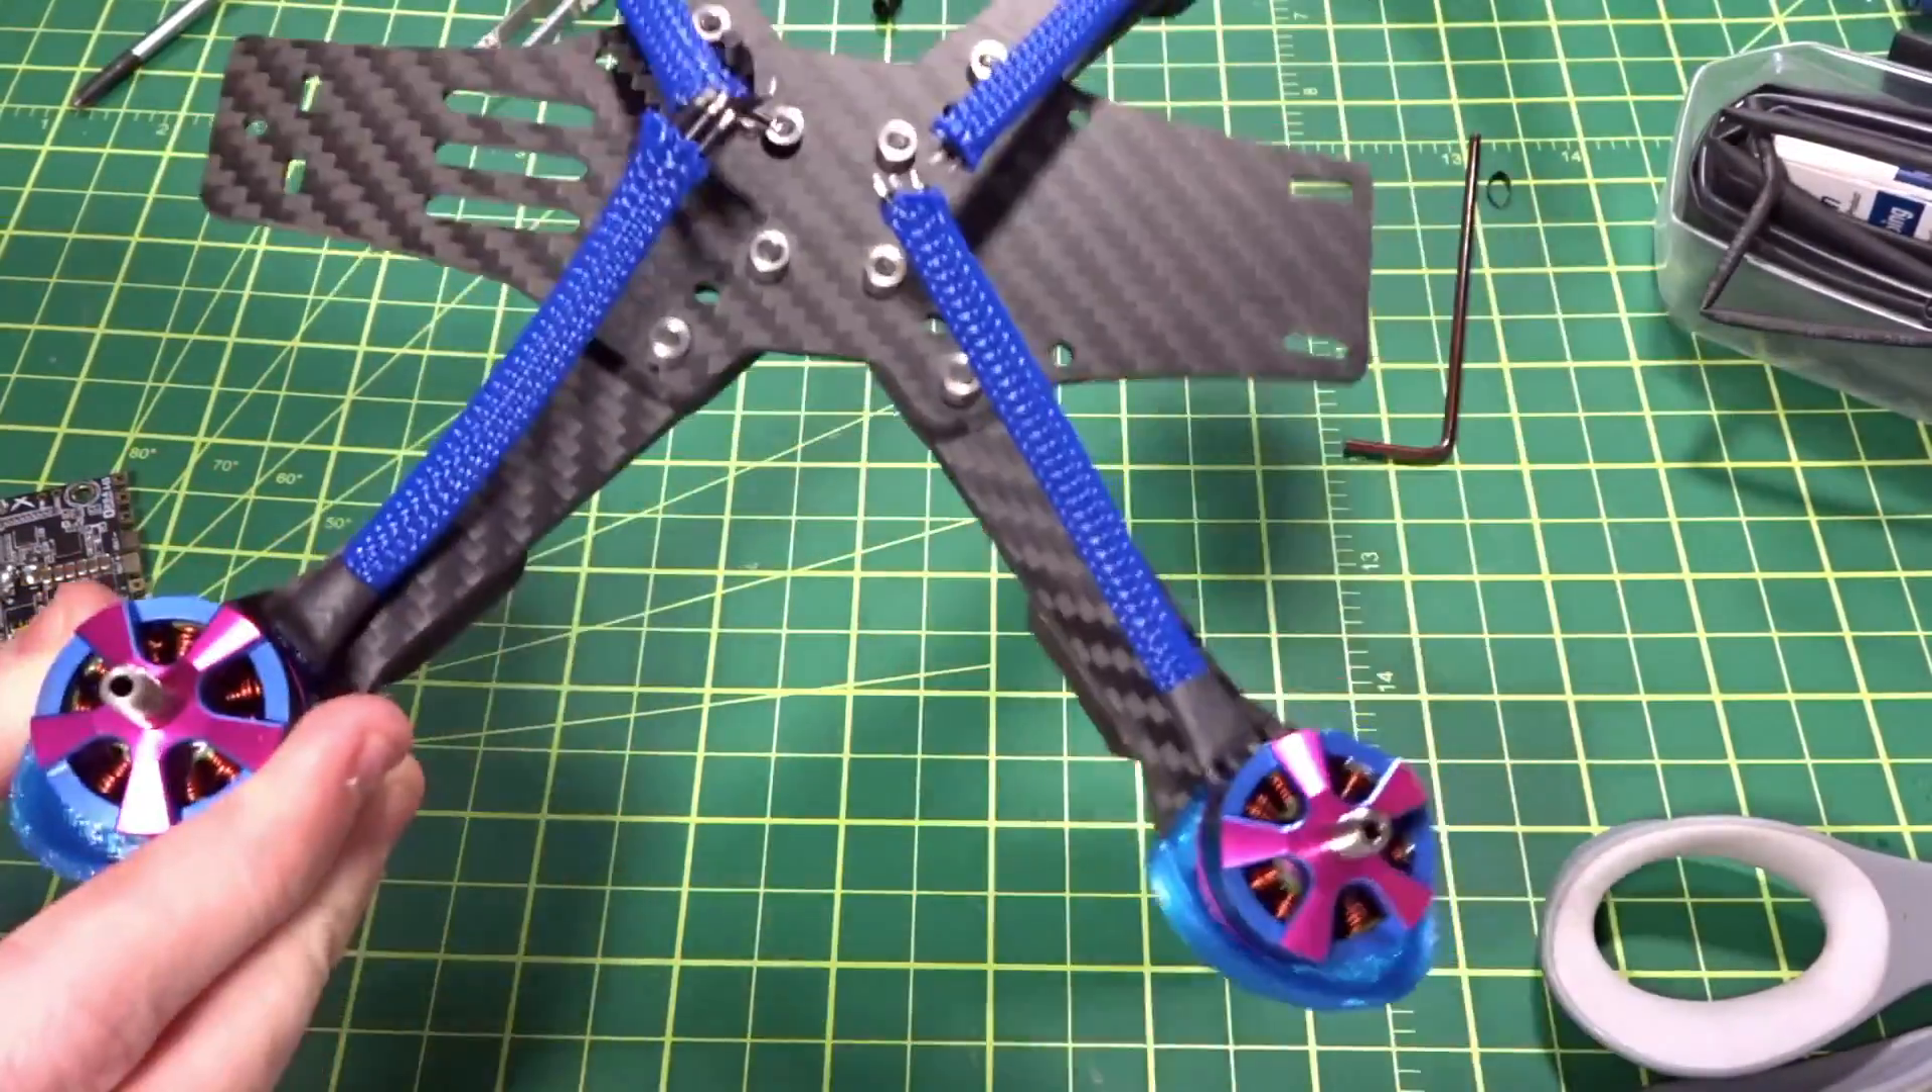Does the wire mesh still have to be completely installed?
No.